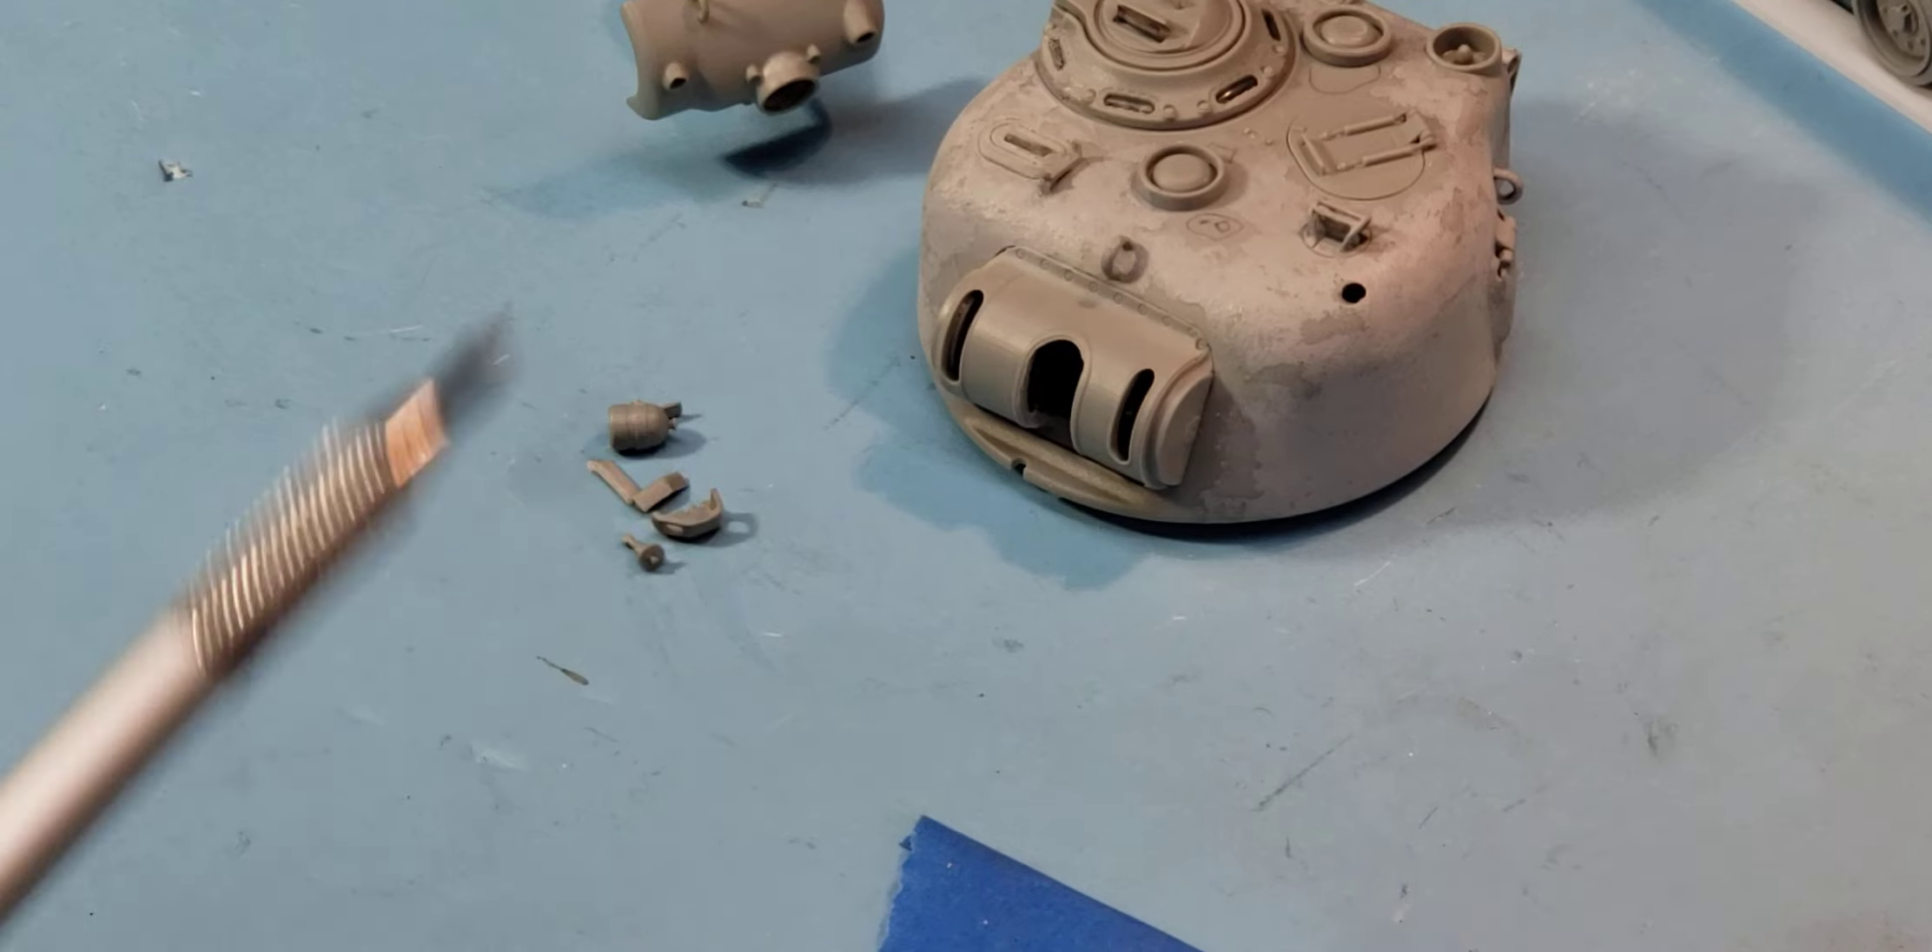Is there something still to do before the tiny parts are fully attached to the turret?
Yes.